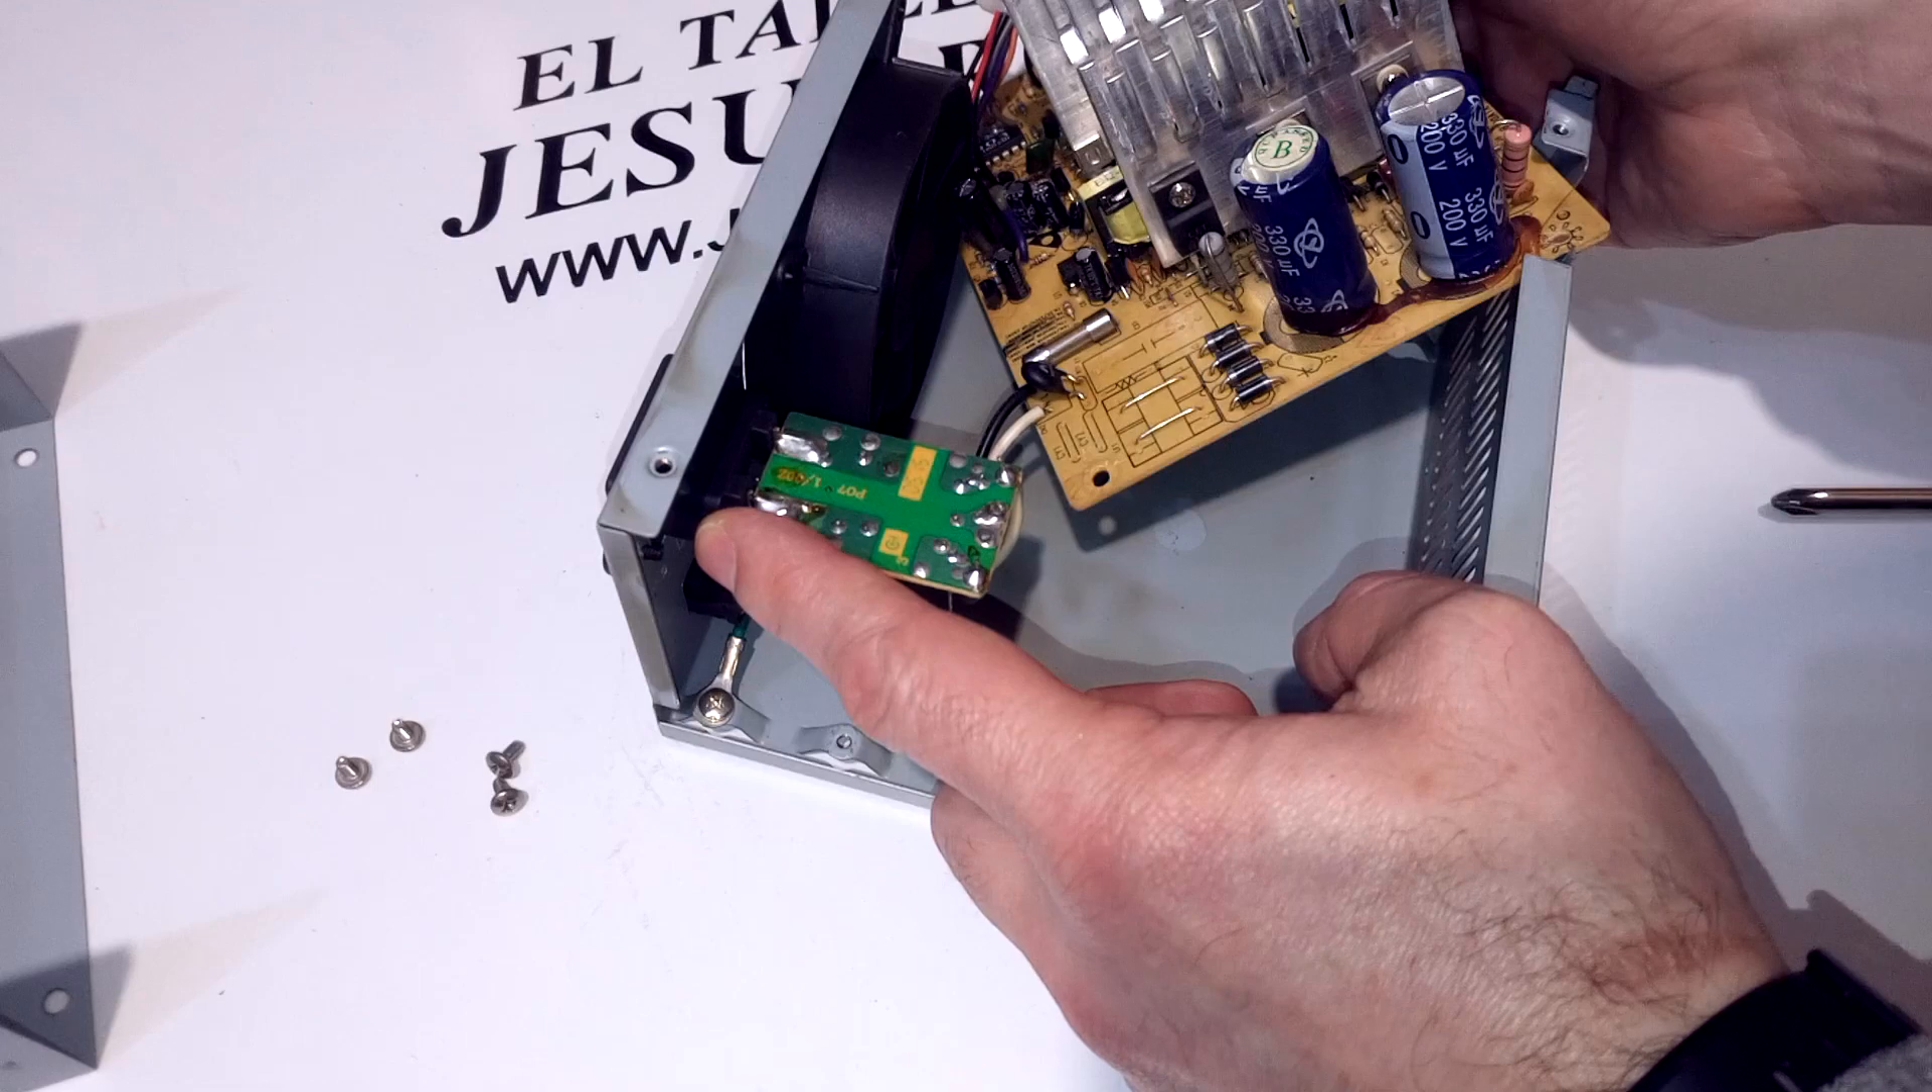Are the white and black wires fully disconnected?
No.